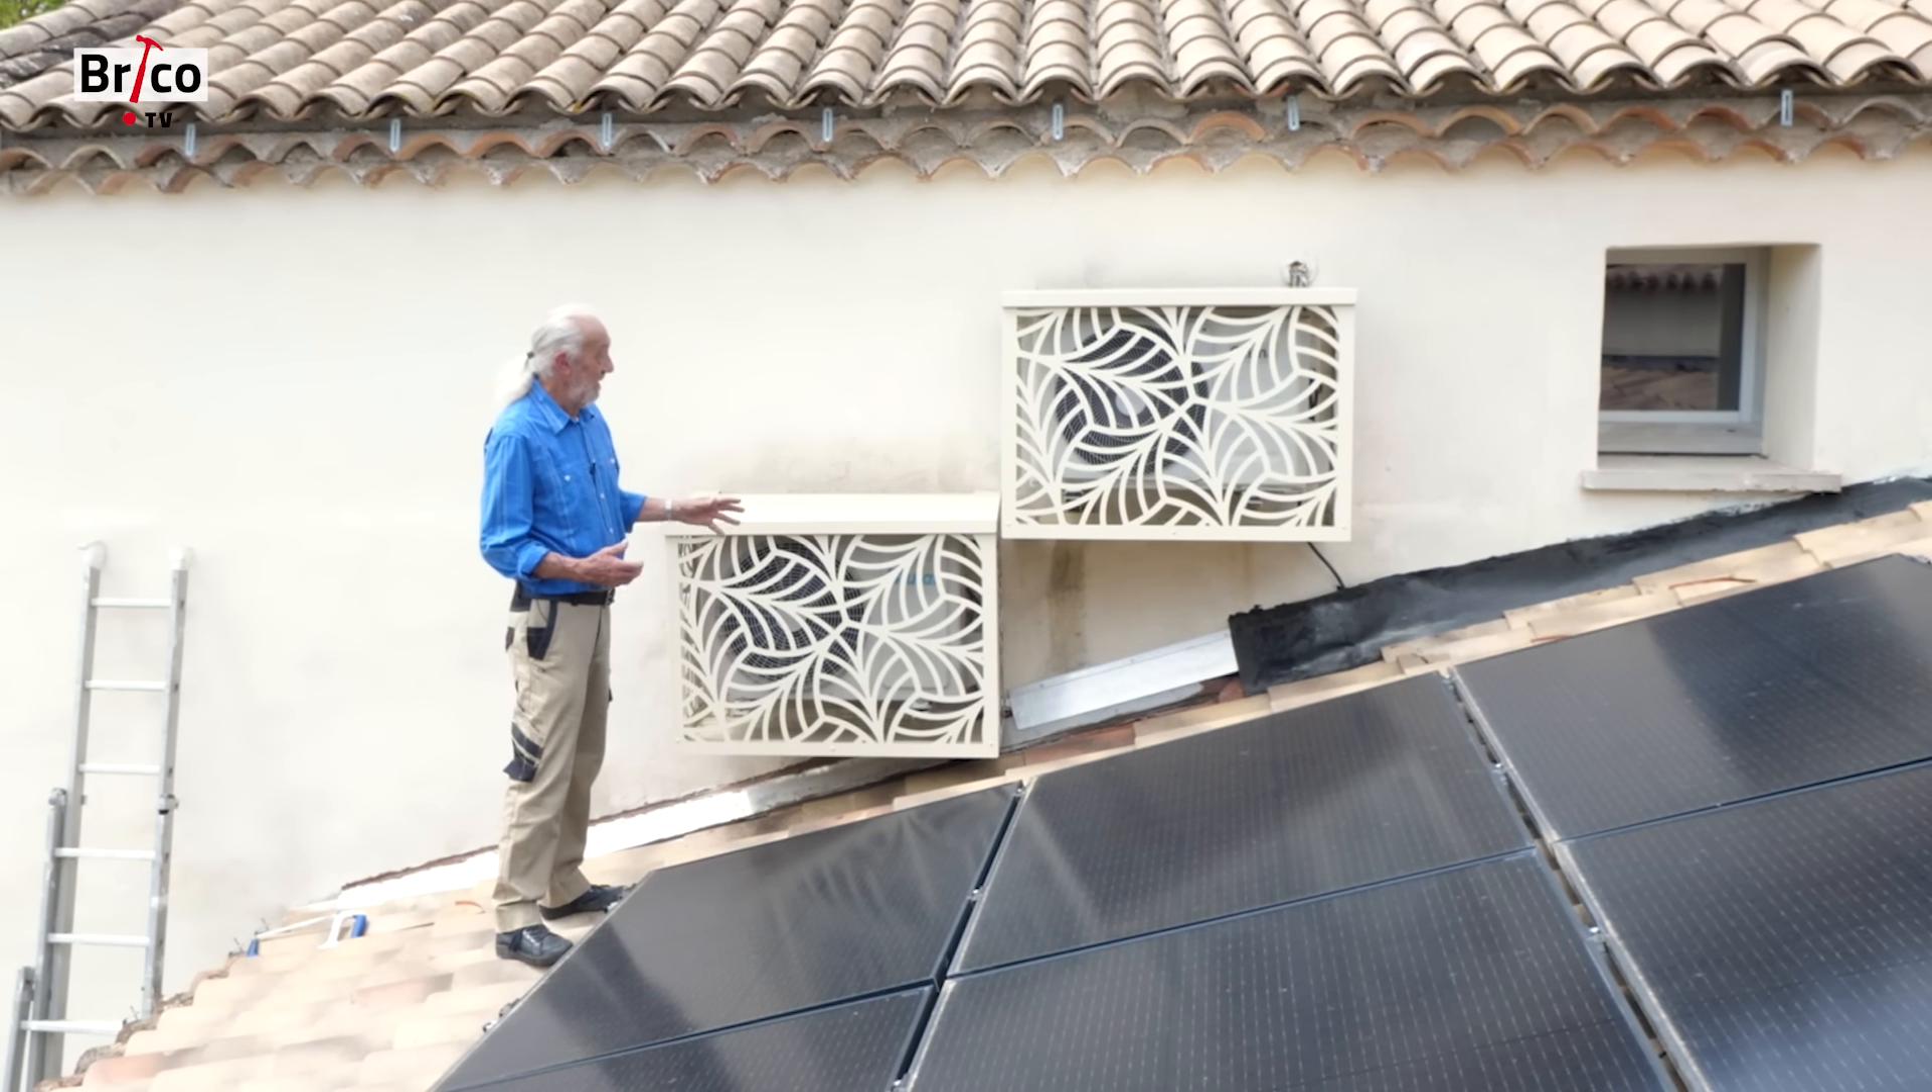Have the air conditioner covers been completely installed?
Yes.